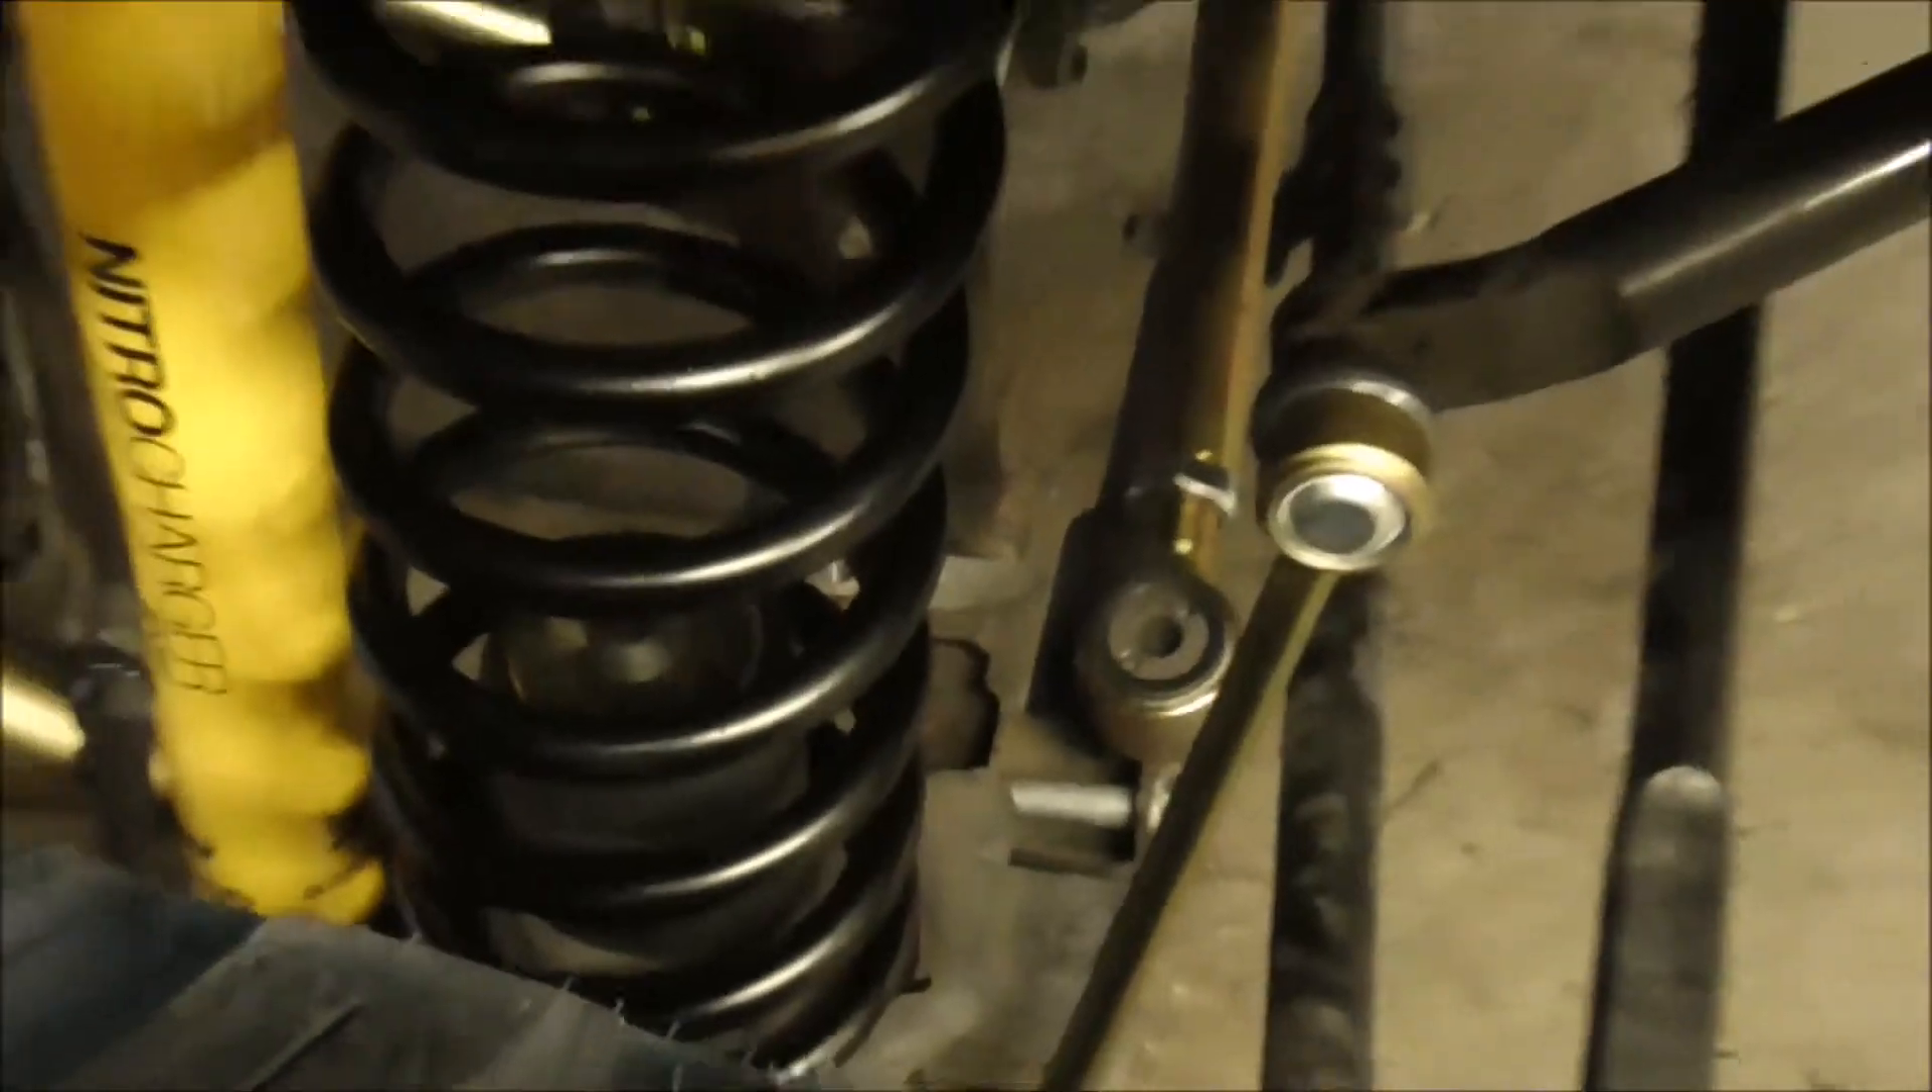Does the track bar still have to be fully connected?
Yes.